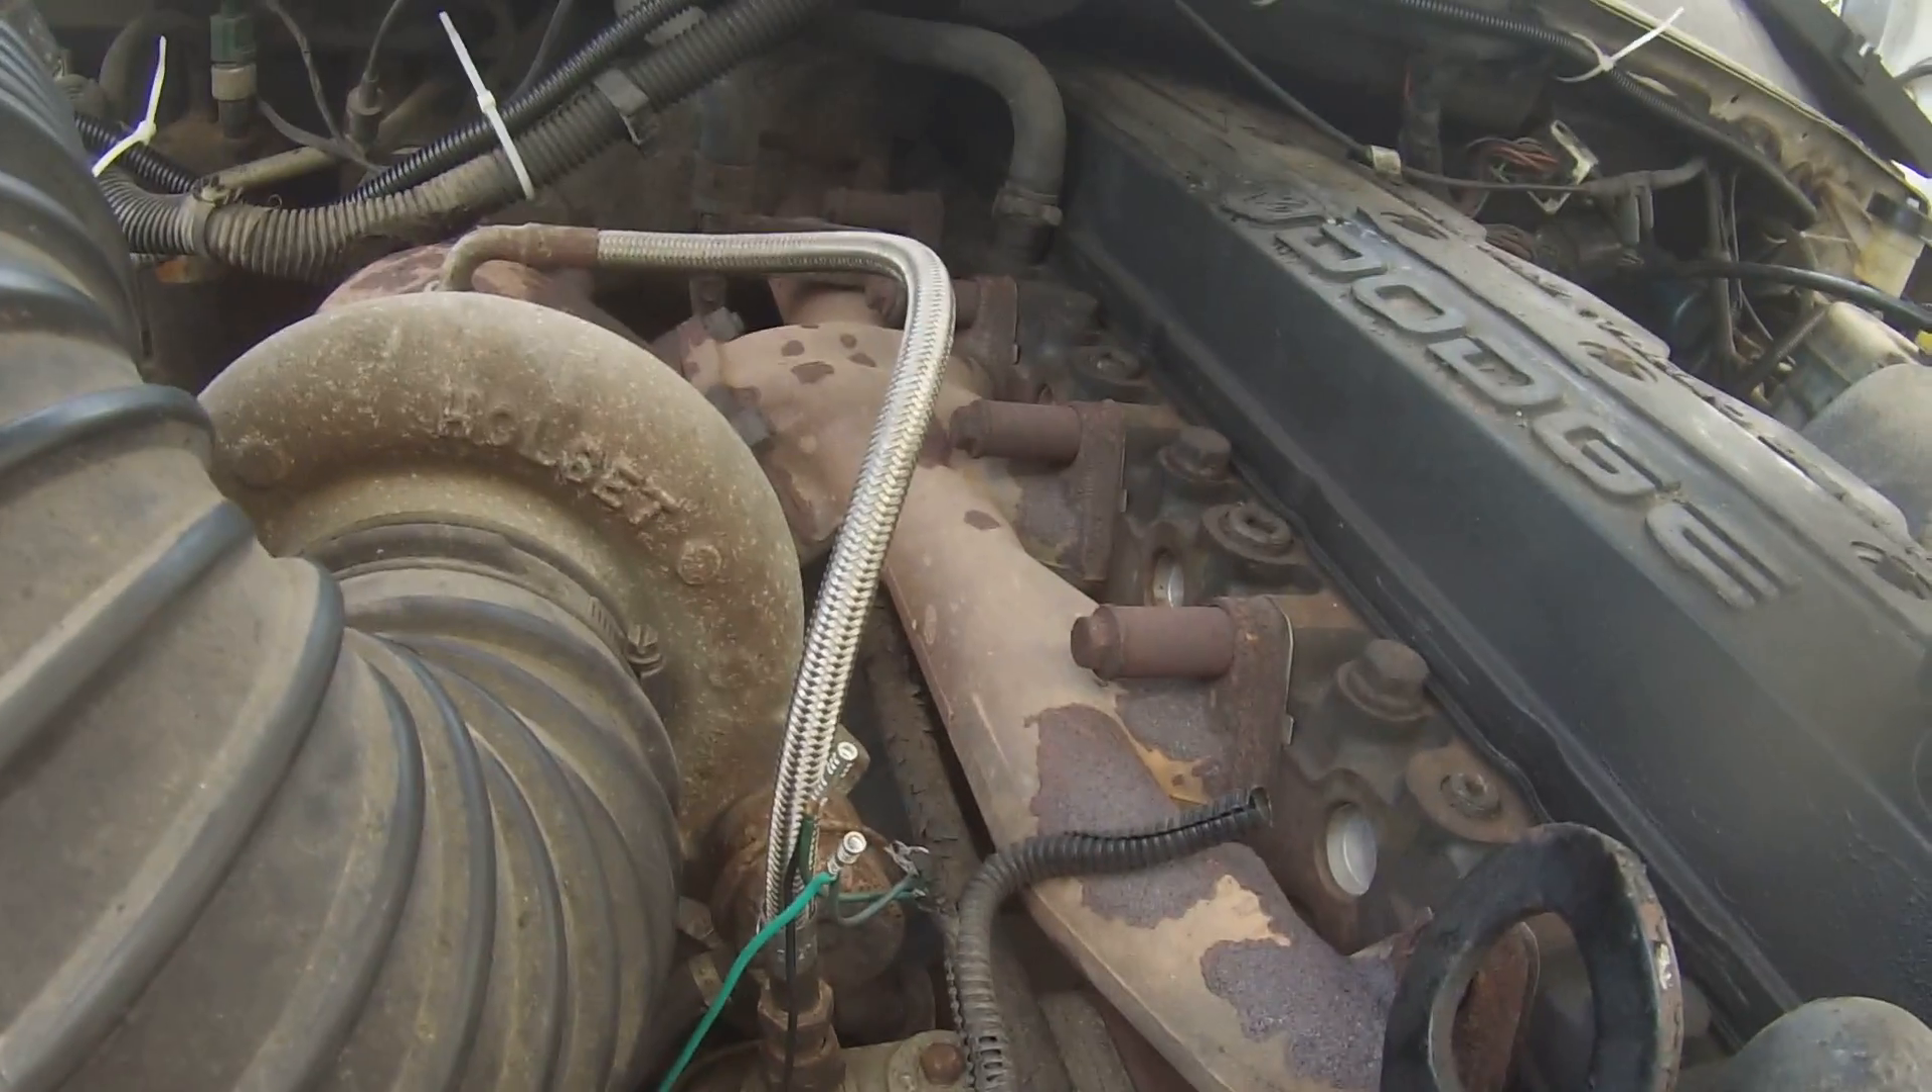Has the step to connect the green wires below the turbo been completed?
No.